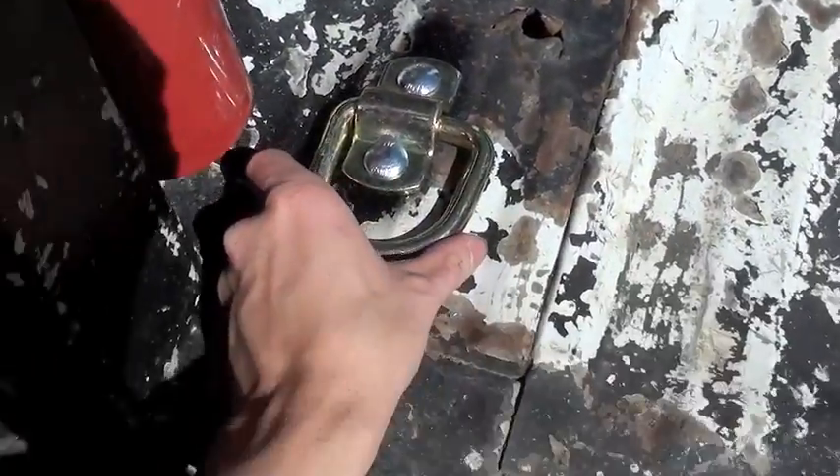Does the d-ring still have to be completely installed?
No.